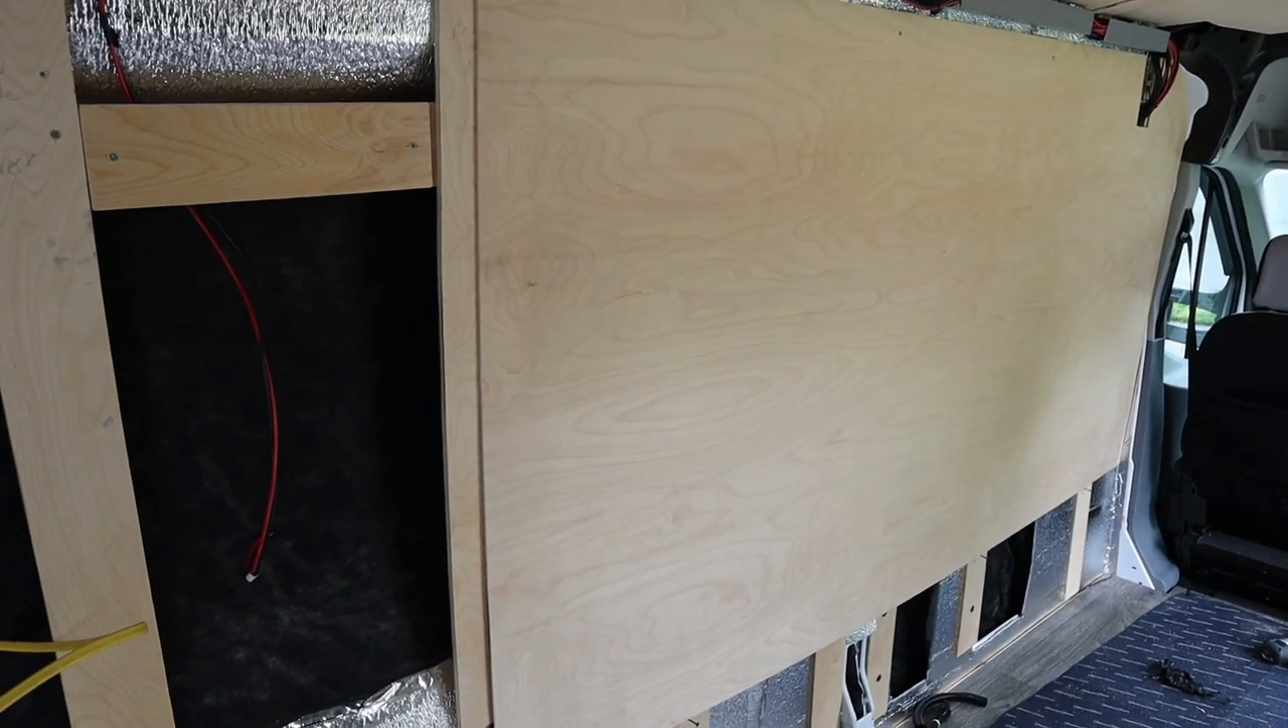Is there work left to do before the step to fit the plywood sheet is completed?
No.